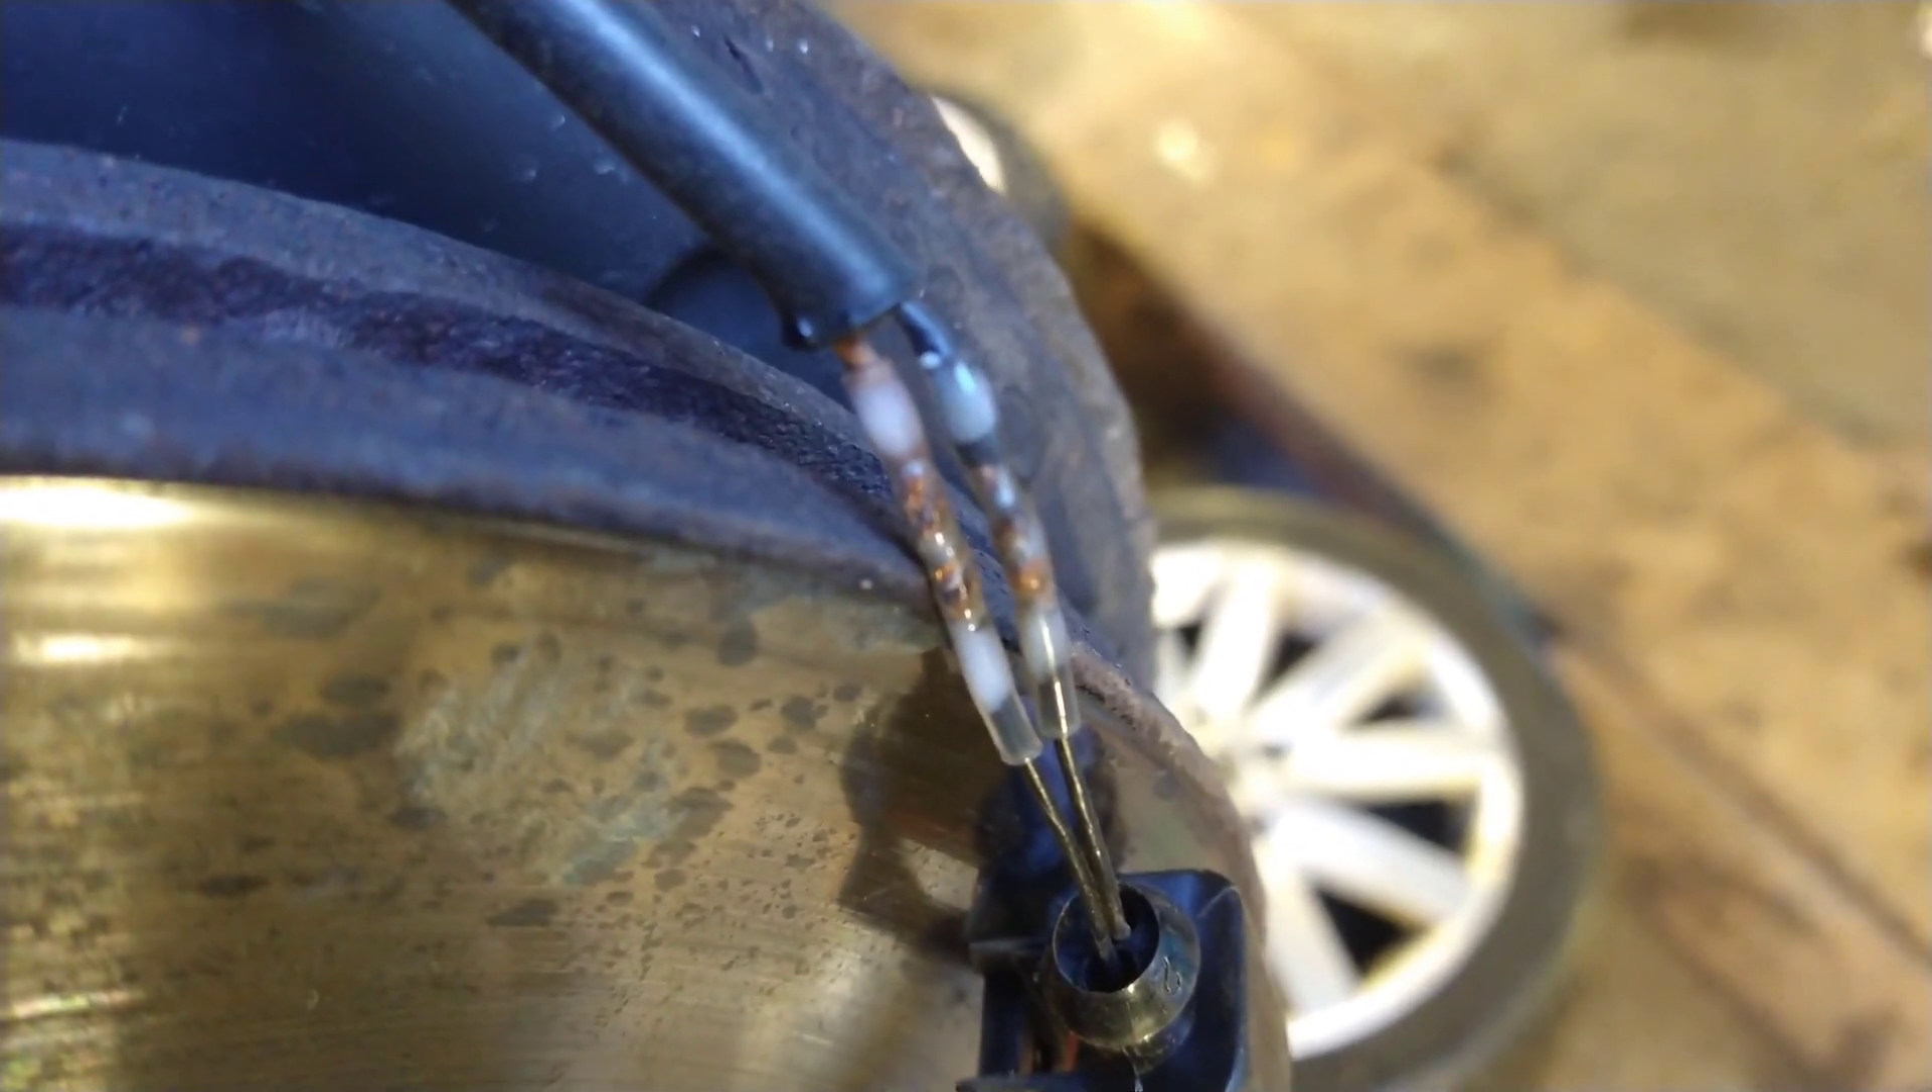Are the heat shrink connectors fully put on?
Yes.